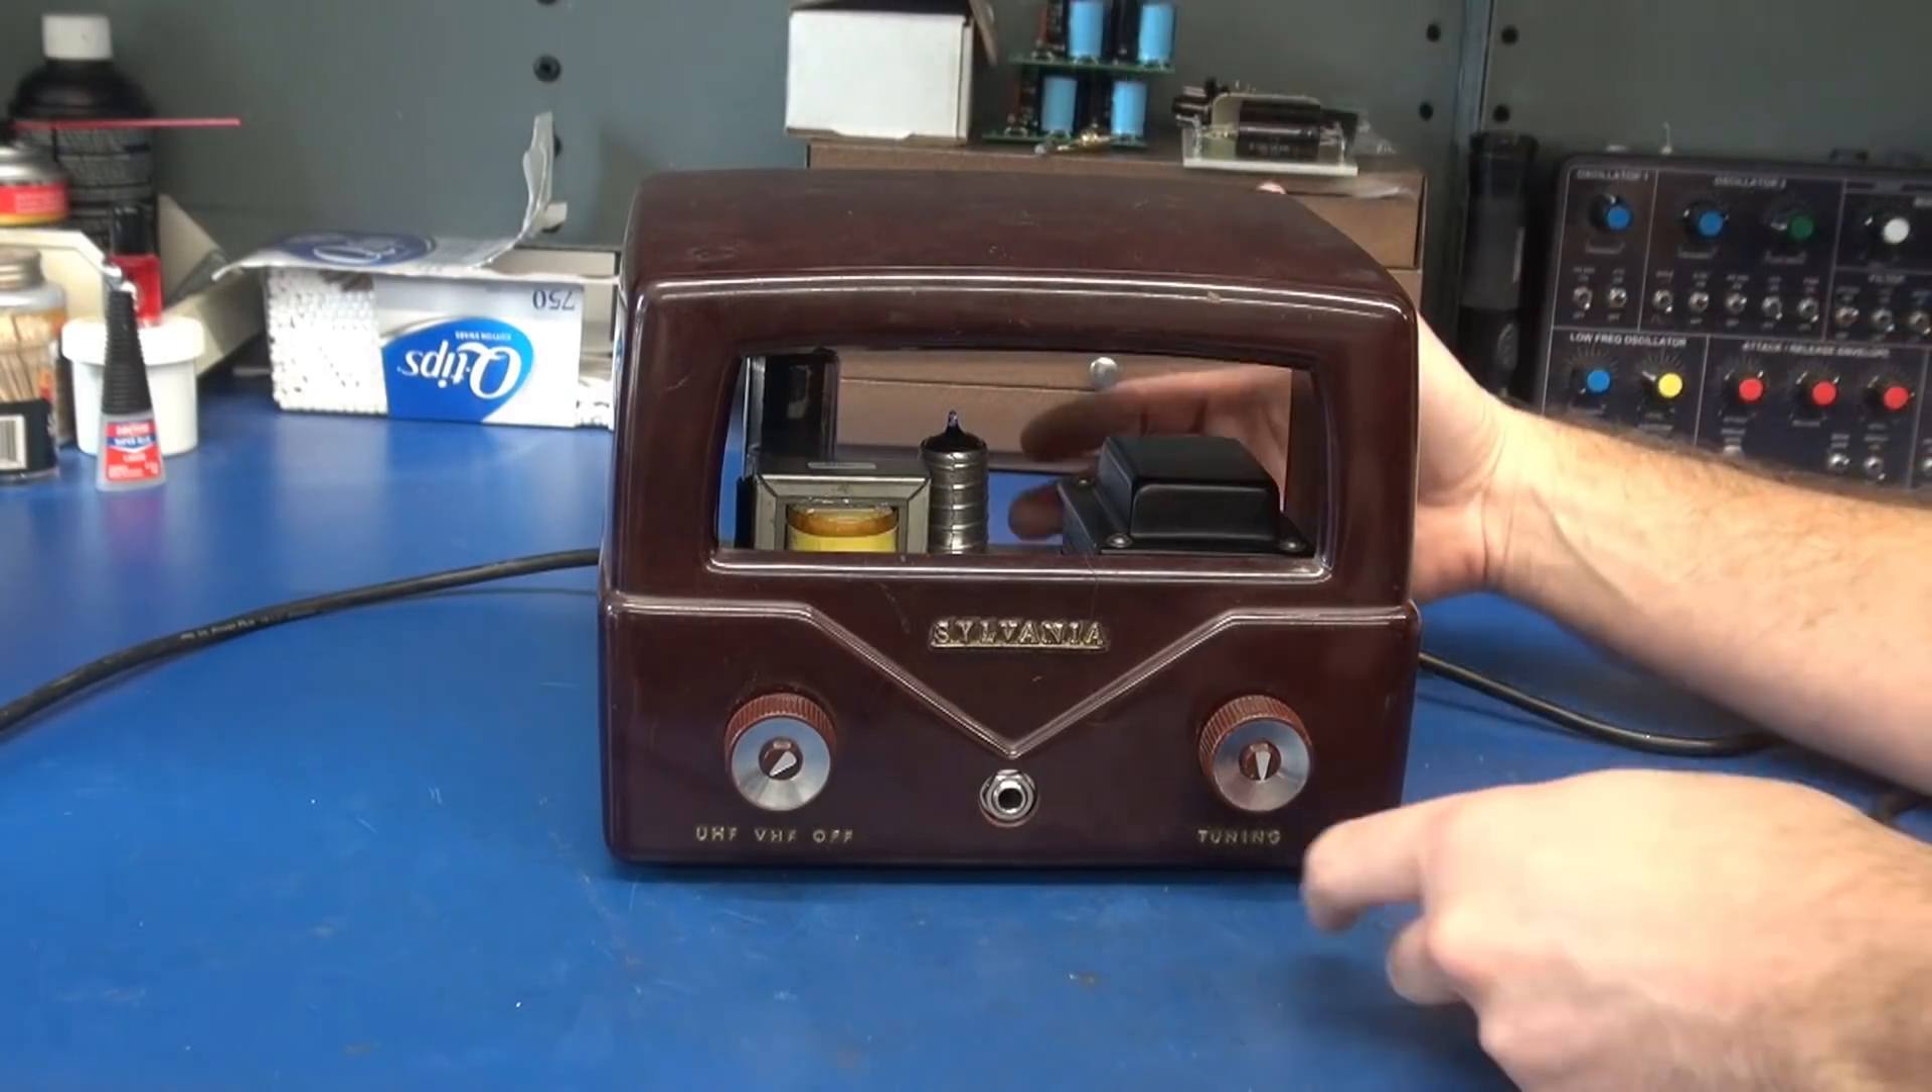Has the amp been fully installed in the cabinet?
Yes.